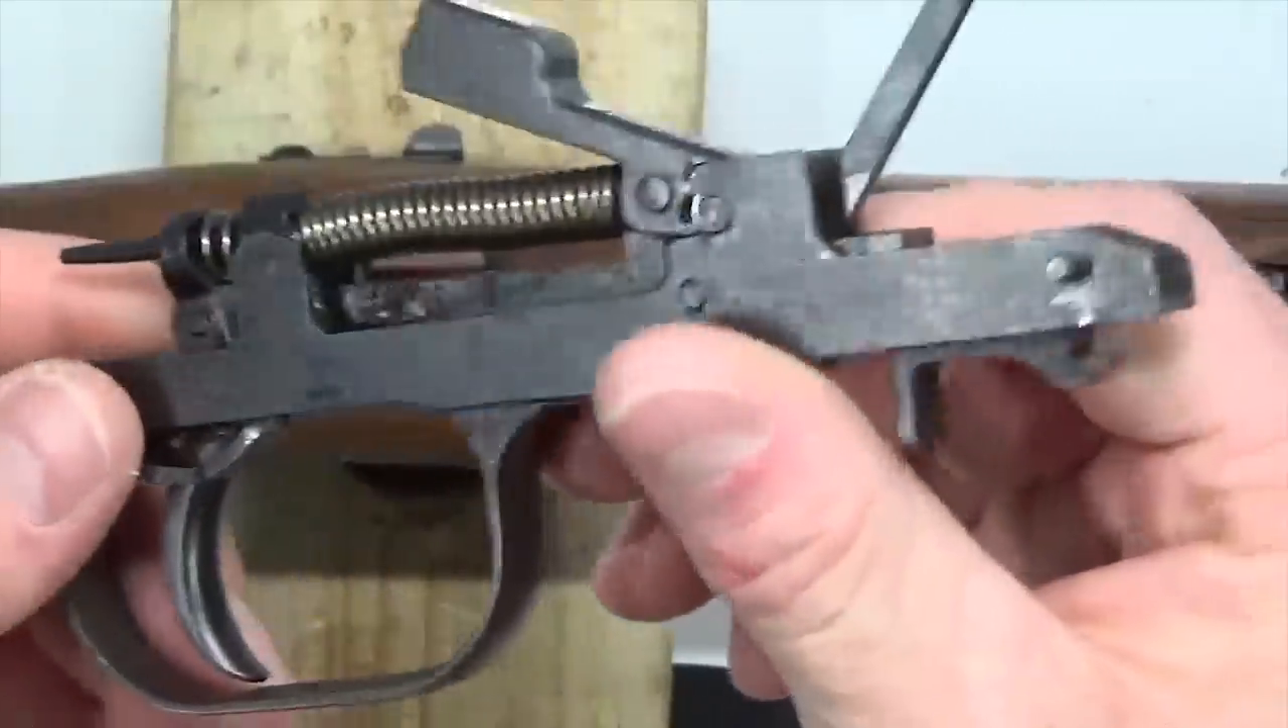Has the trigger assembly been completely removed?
Yes.